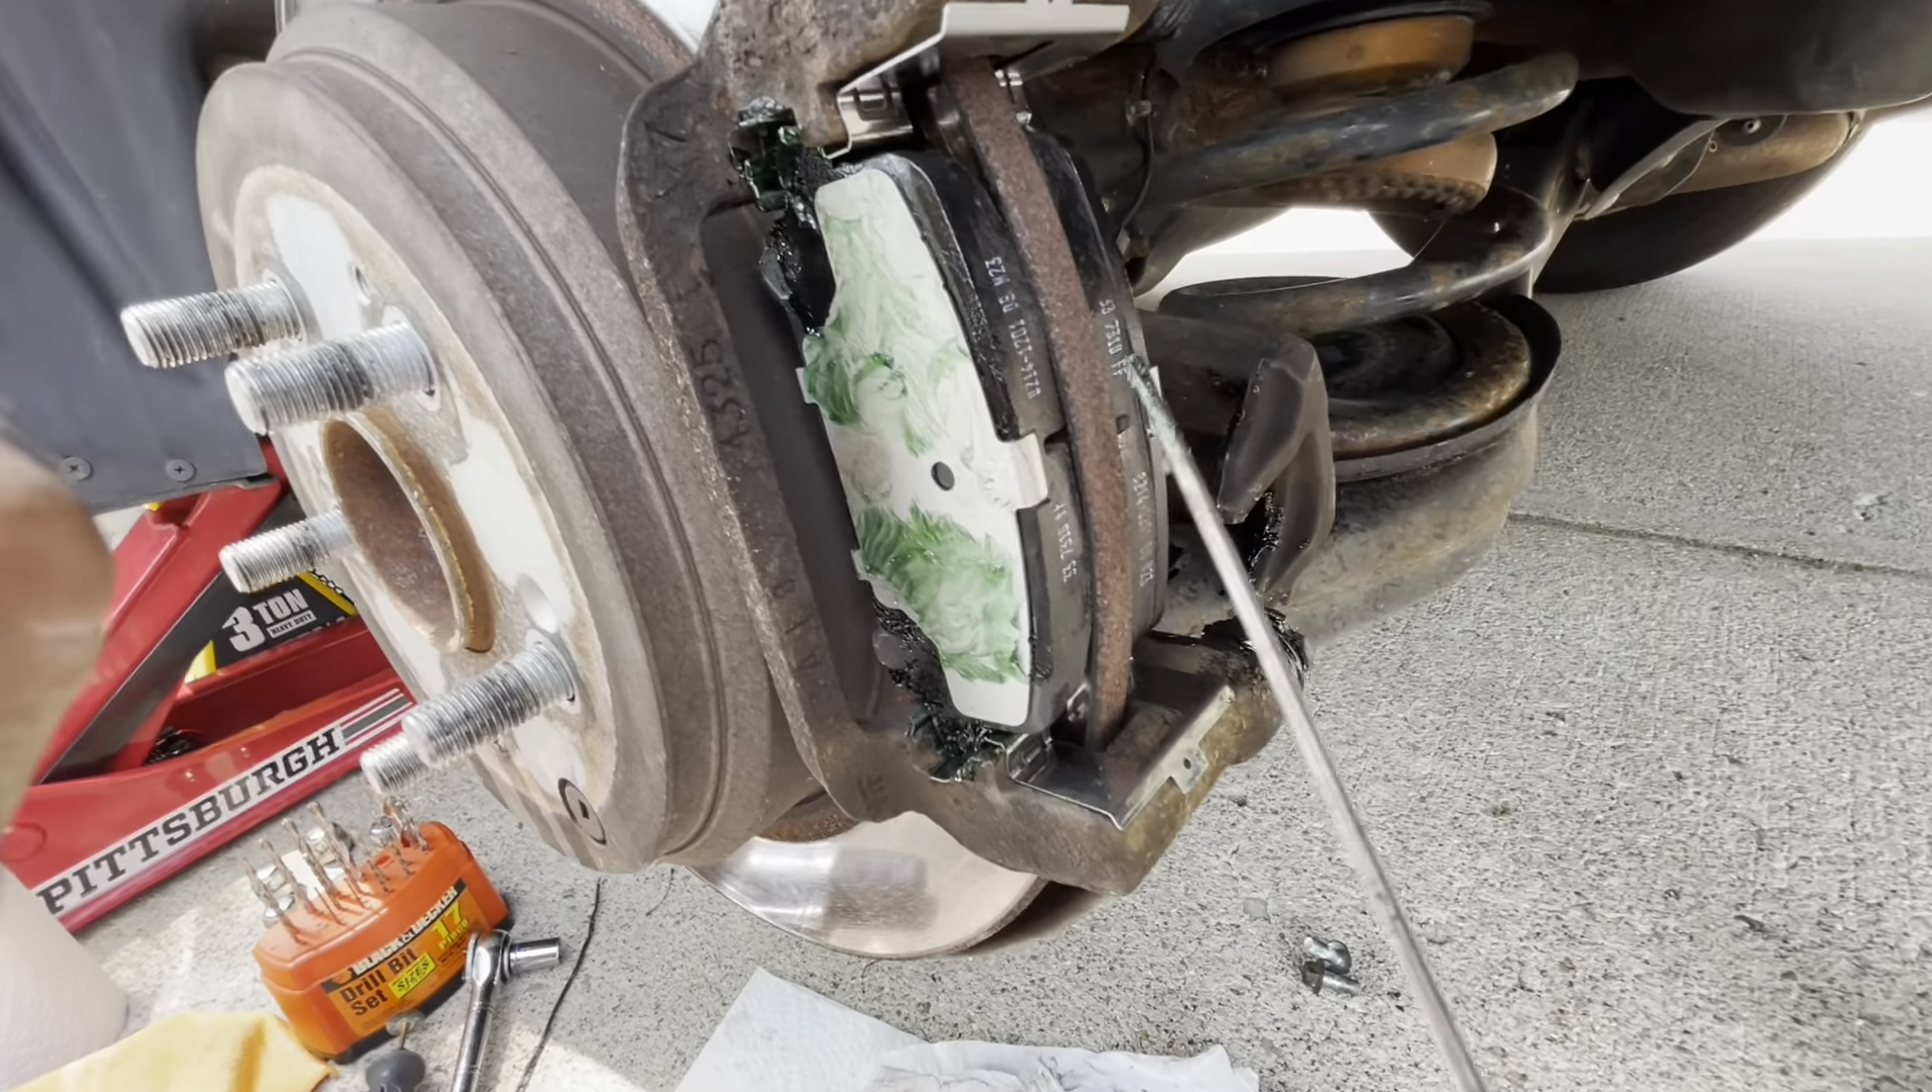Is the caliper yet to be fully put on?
Yes.